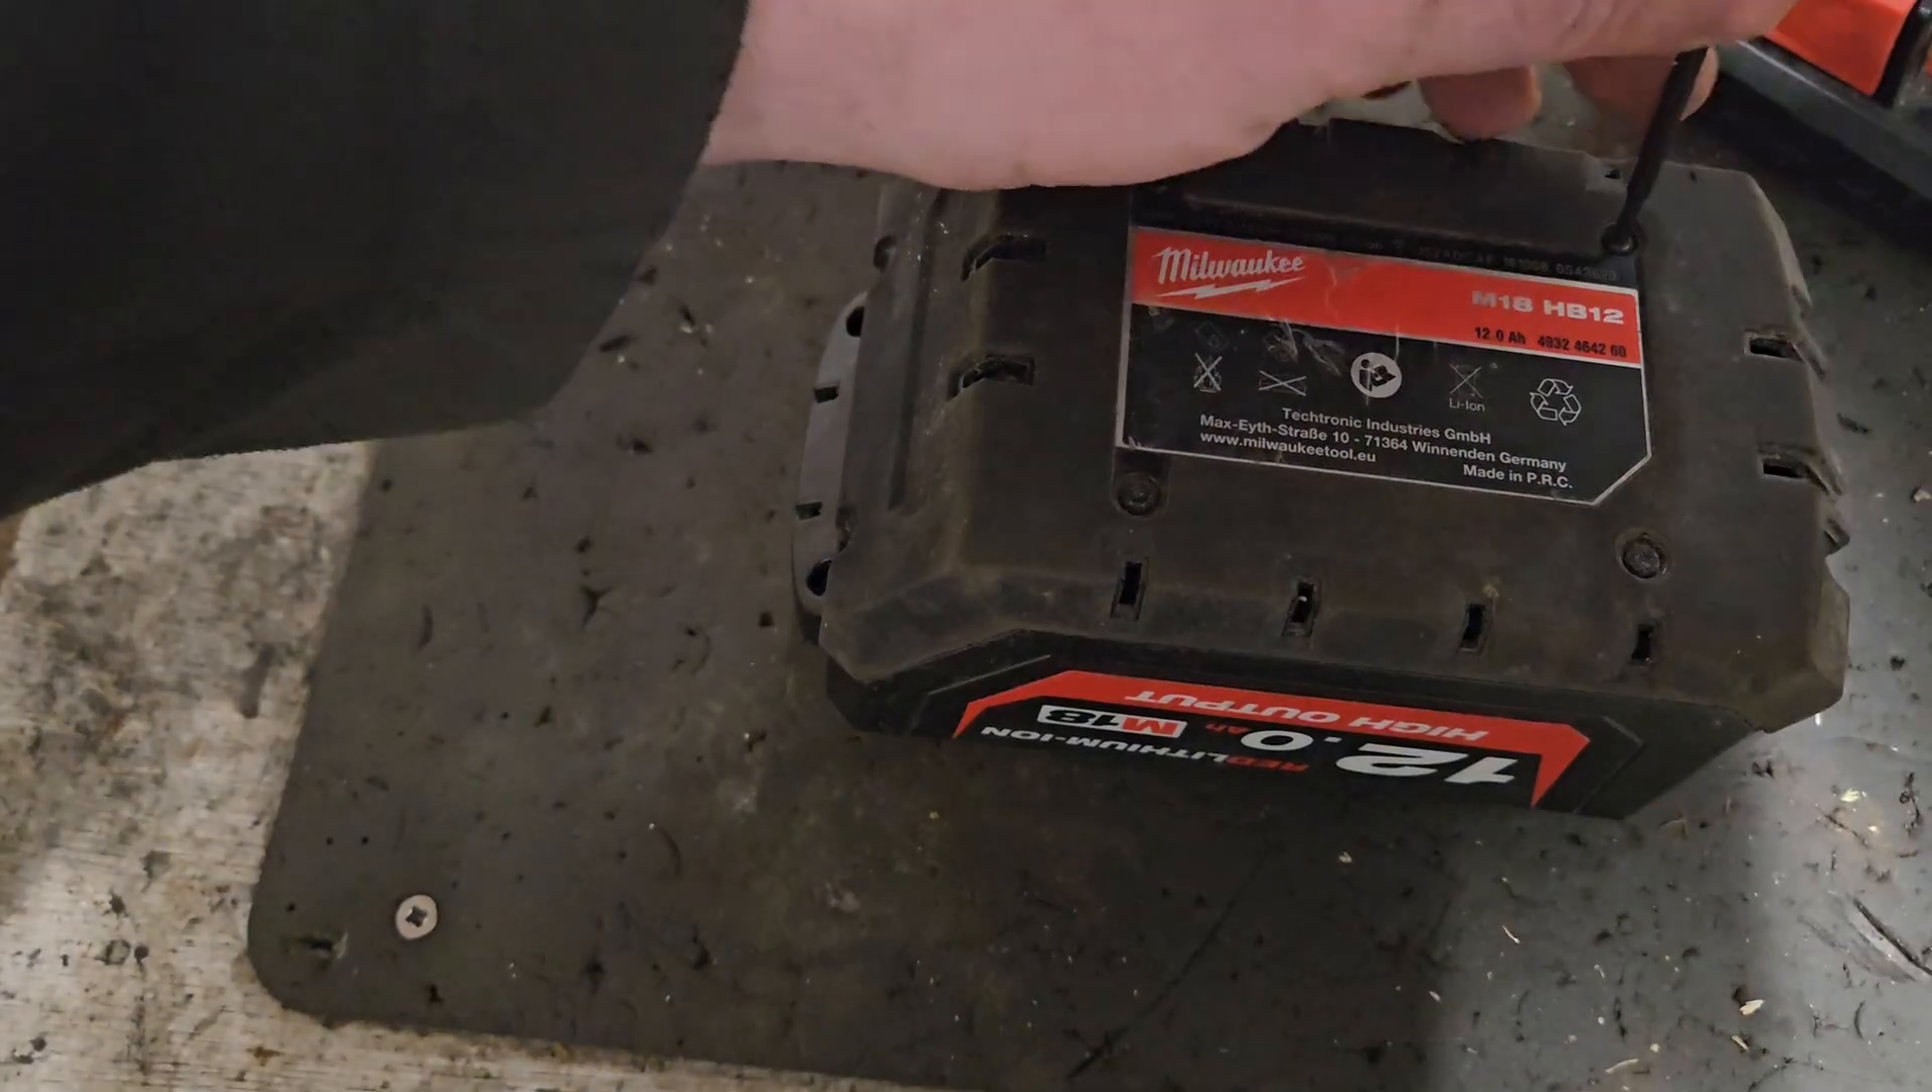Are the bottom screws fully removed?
No.